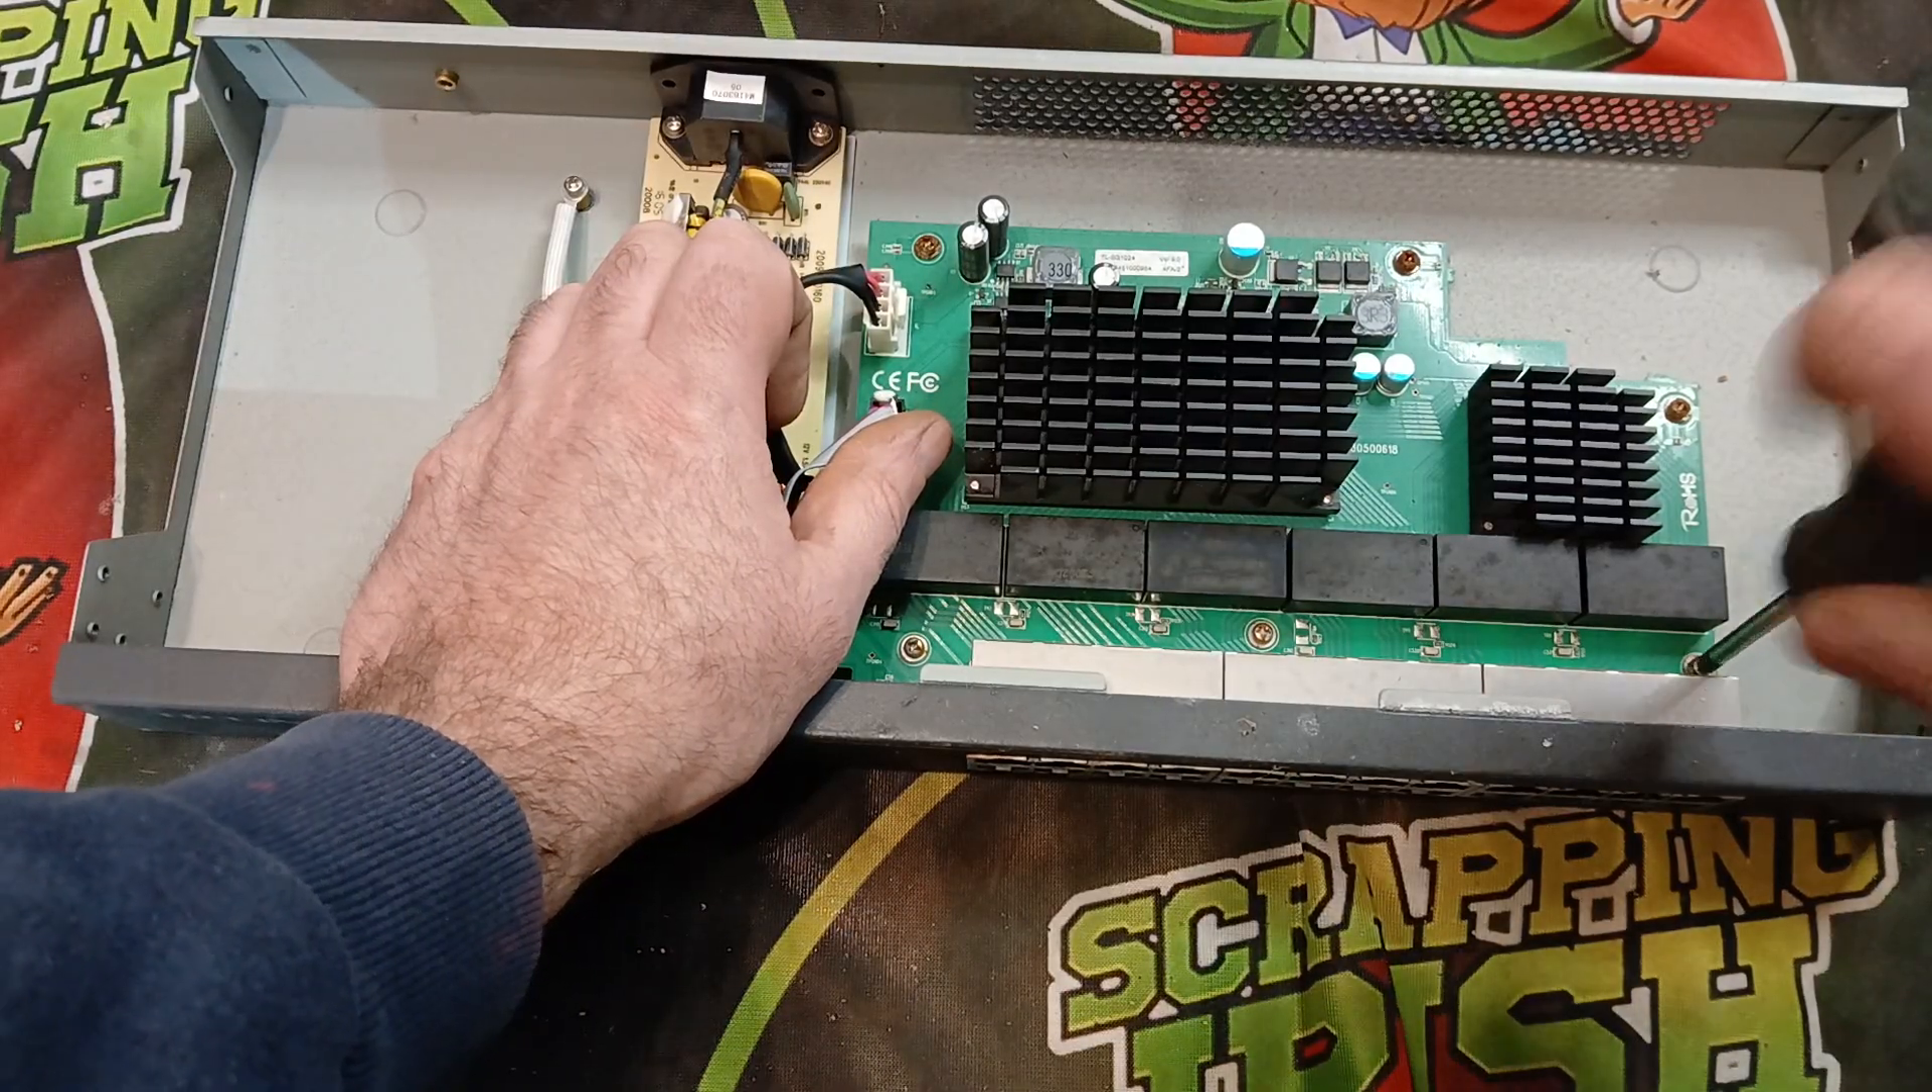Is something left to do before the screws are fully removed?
Yes.